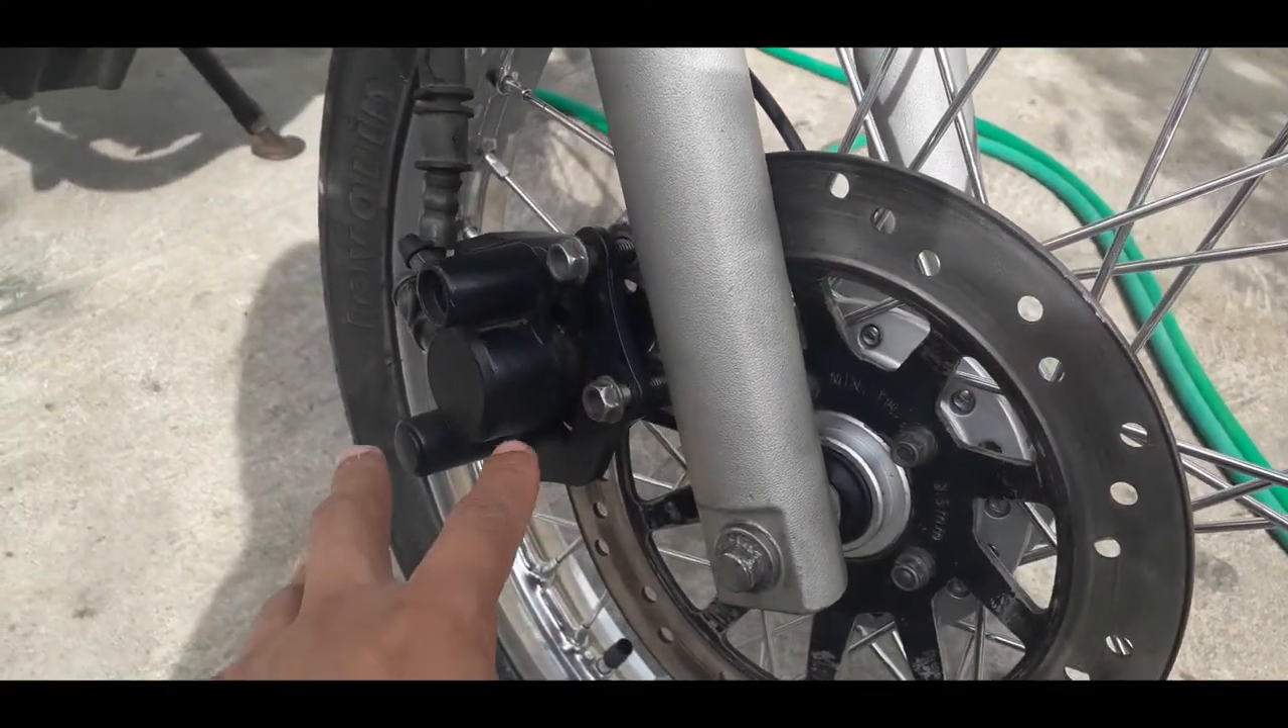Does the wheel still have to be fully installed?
No.